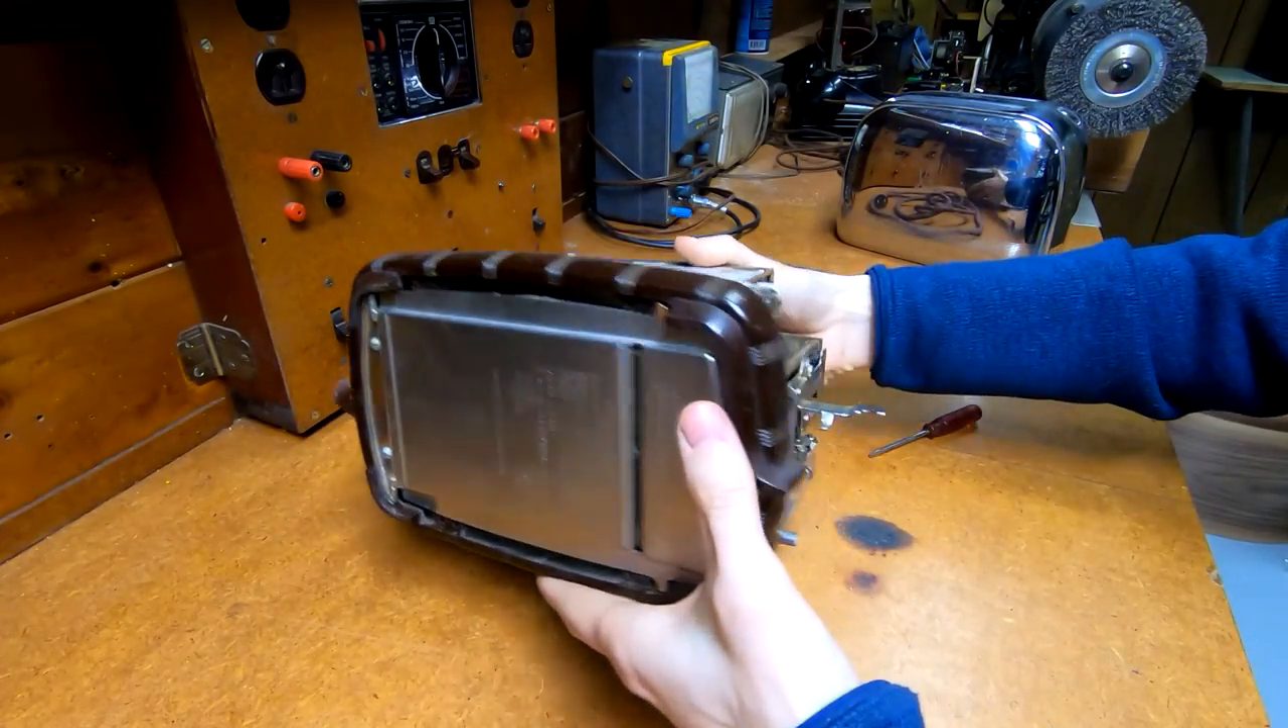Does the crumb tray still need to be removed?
Yes.